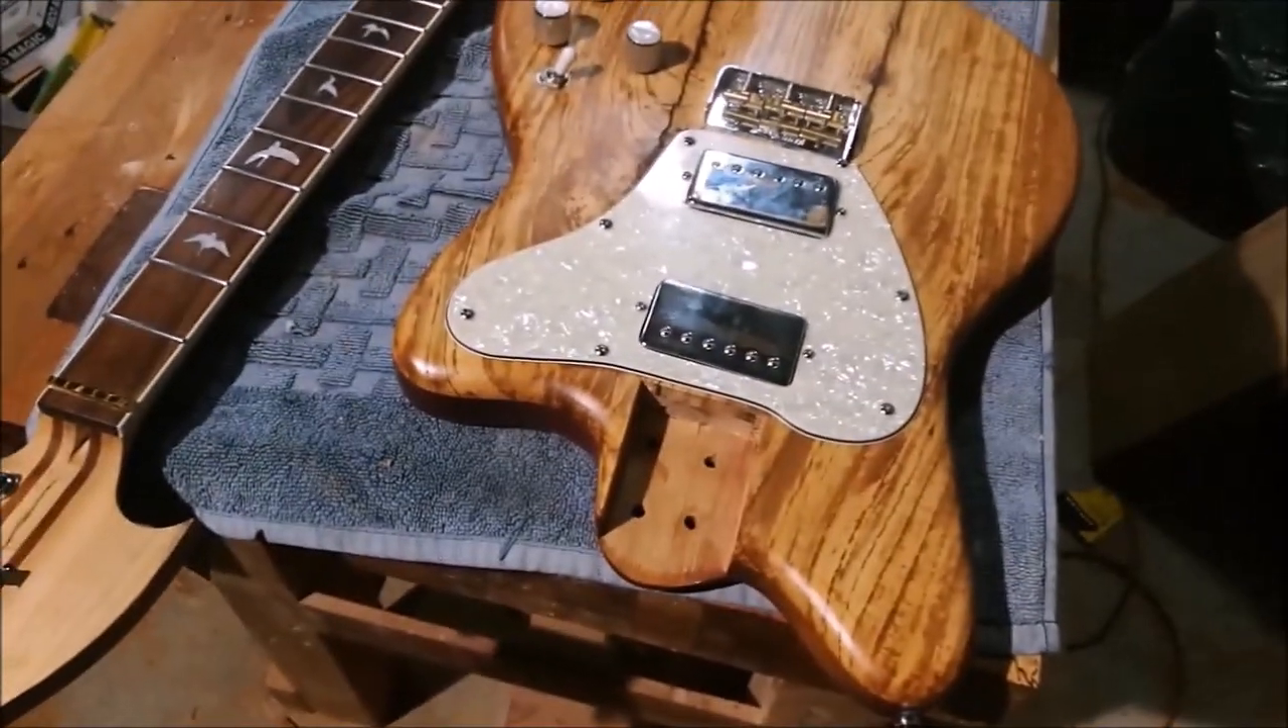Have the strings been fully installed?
No.